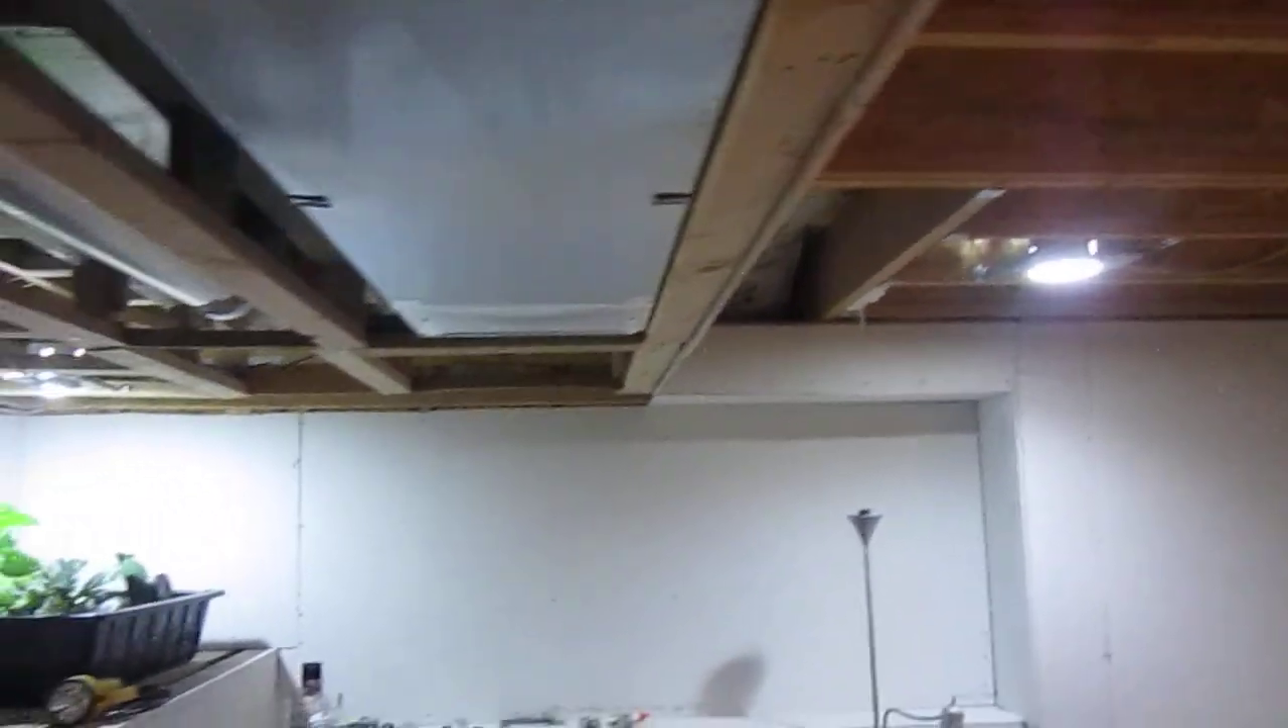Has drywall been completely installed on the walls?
Yes.